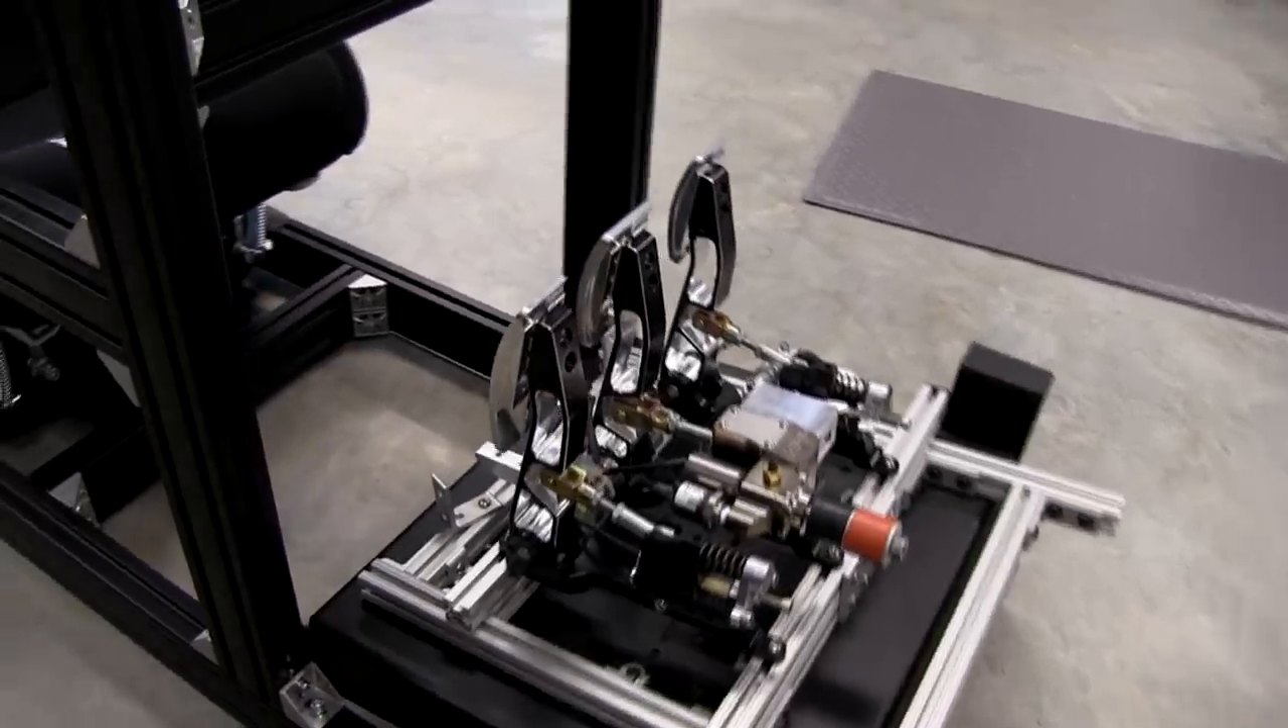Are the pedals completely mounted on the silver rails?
Yes.